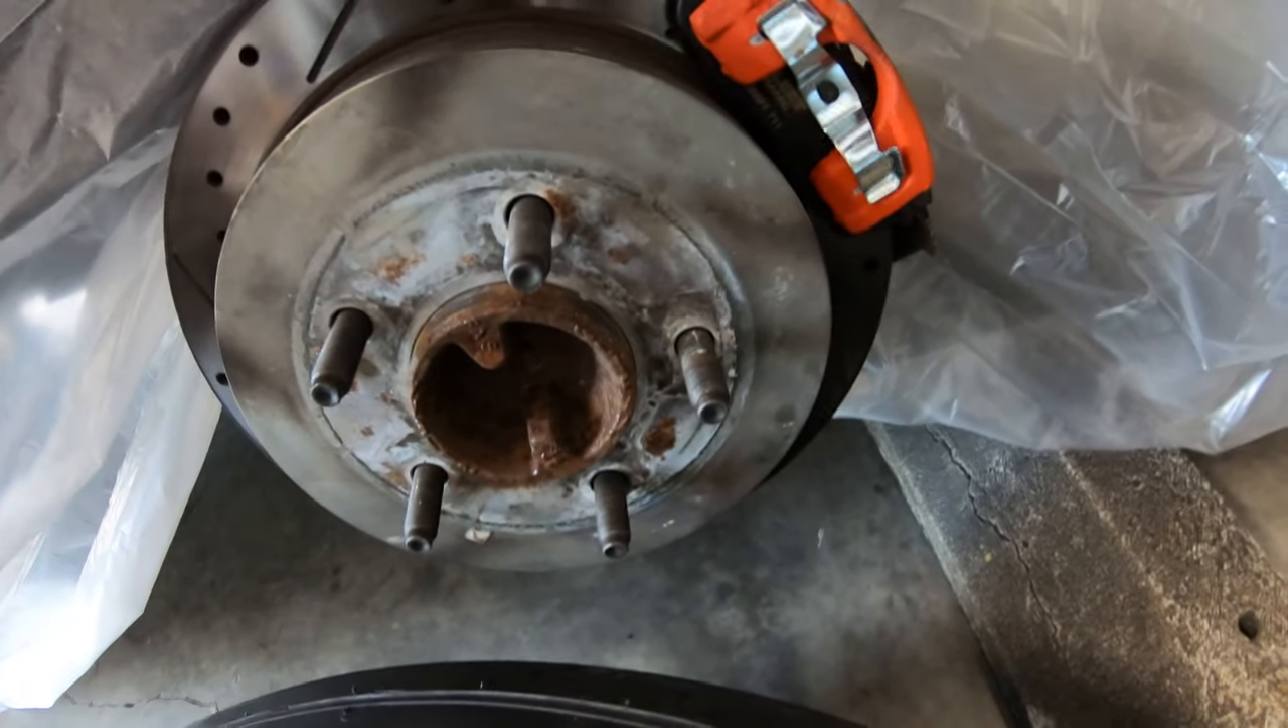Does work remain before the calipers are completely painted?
No.